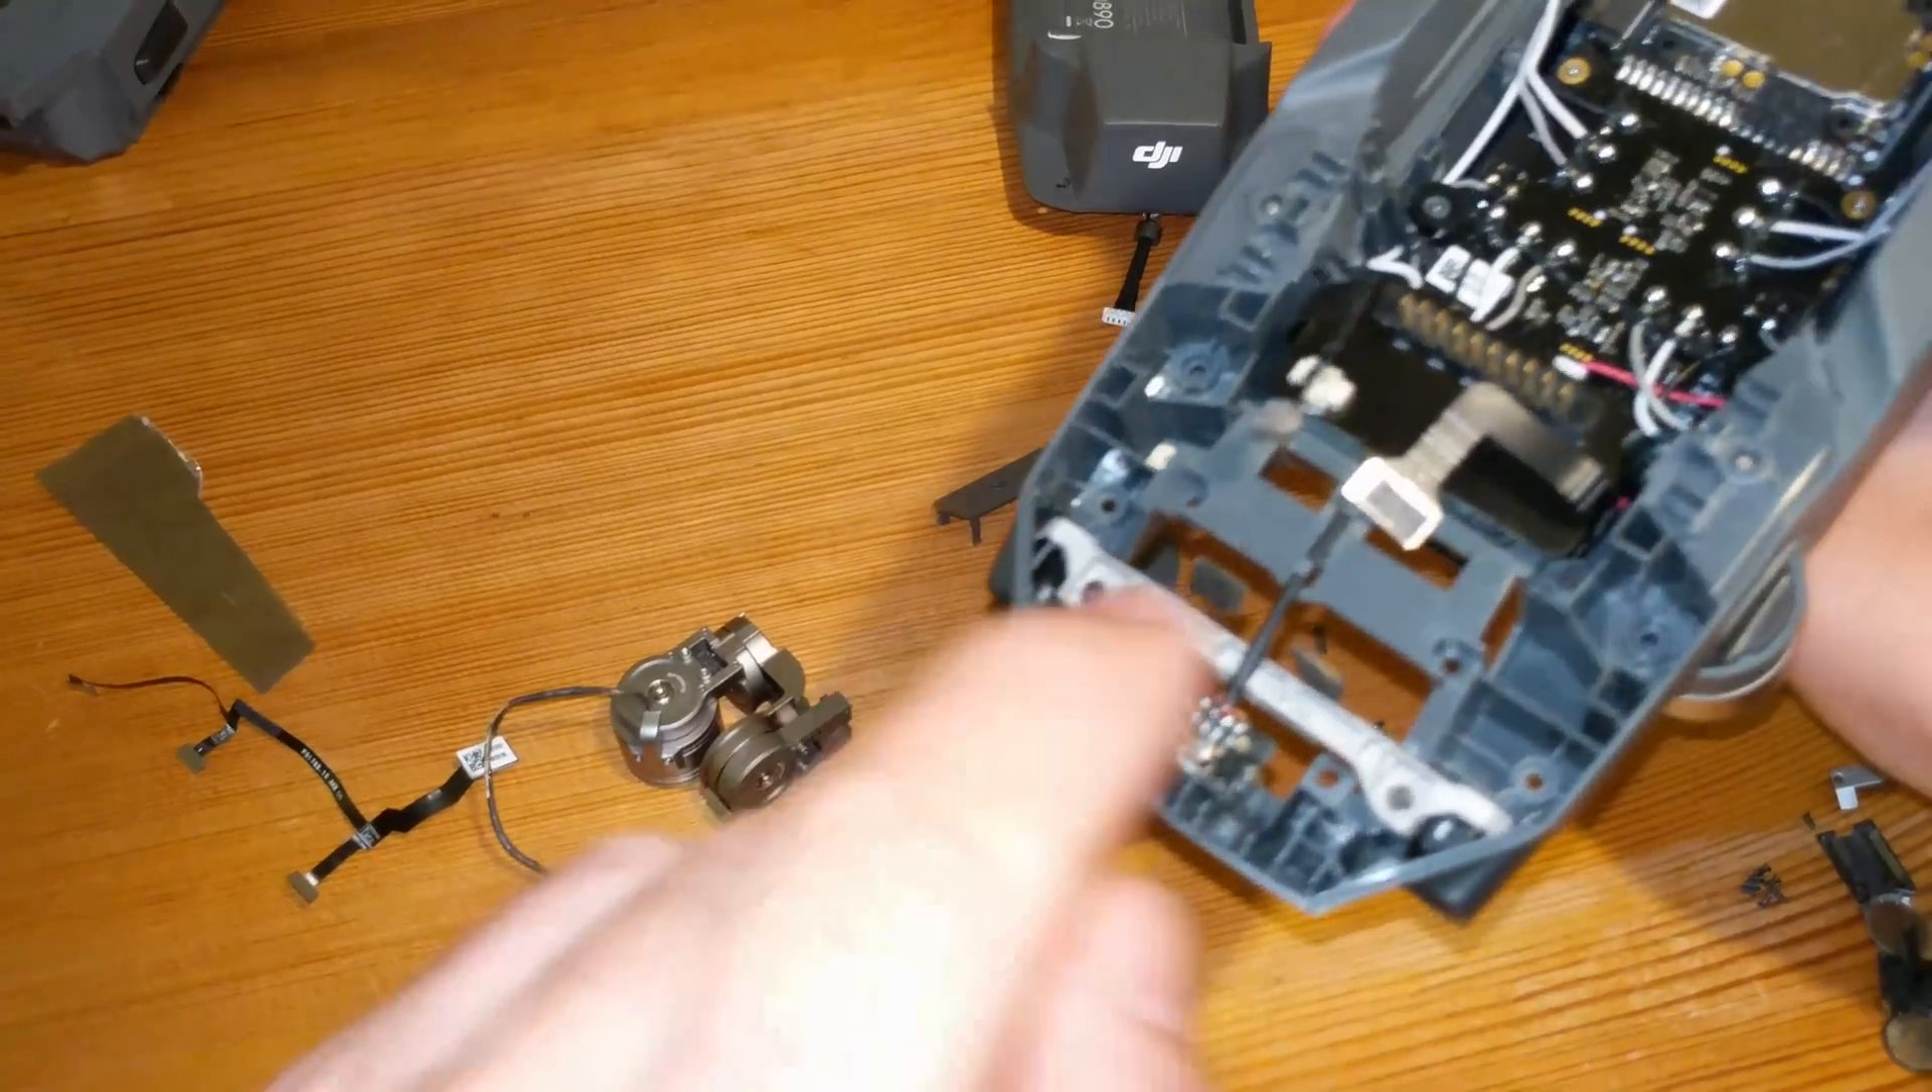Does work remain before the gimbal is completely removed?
No.